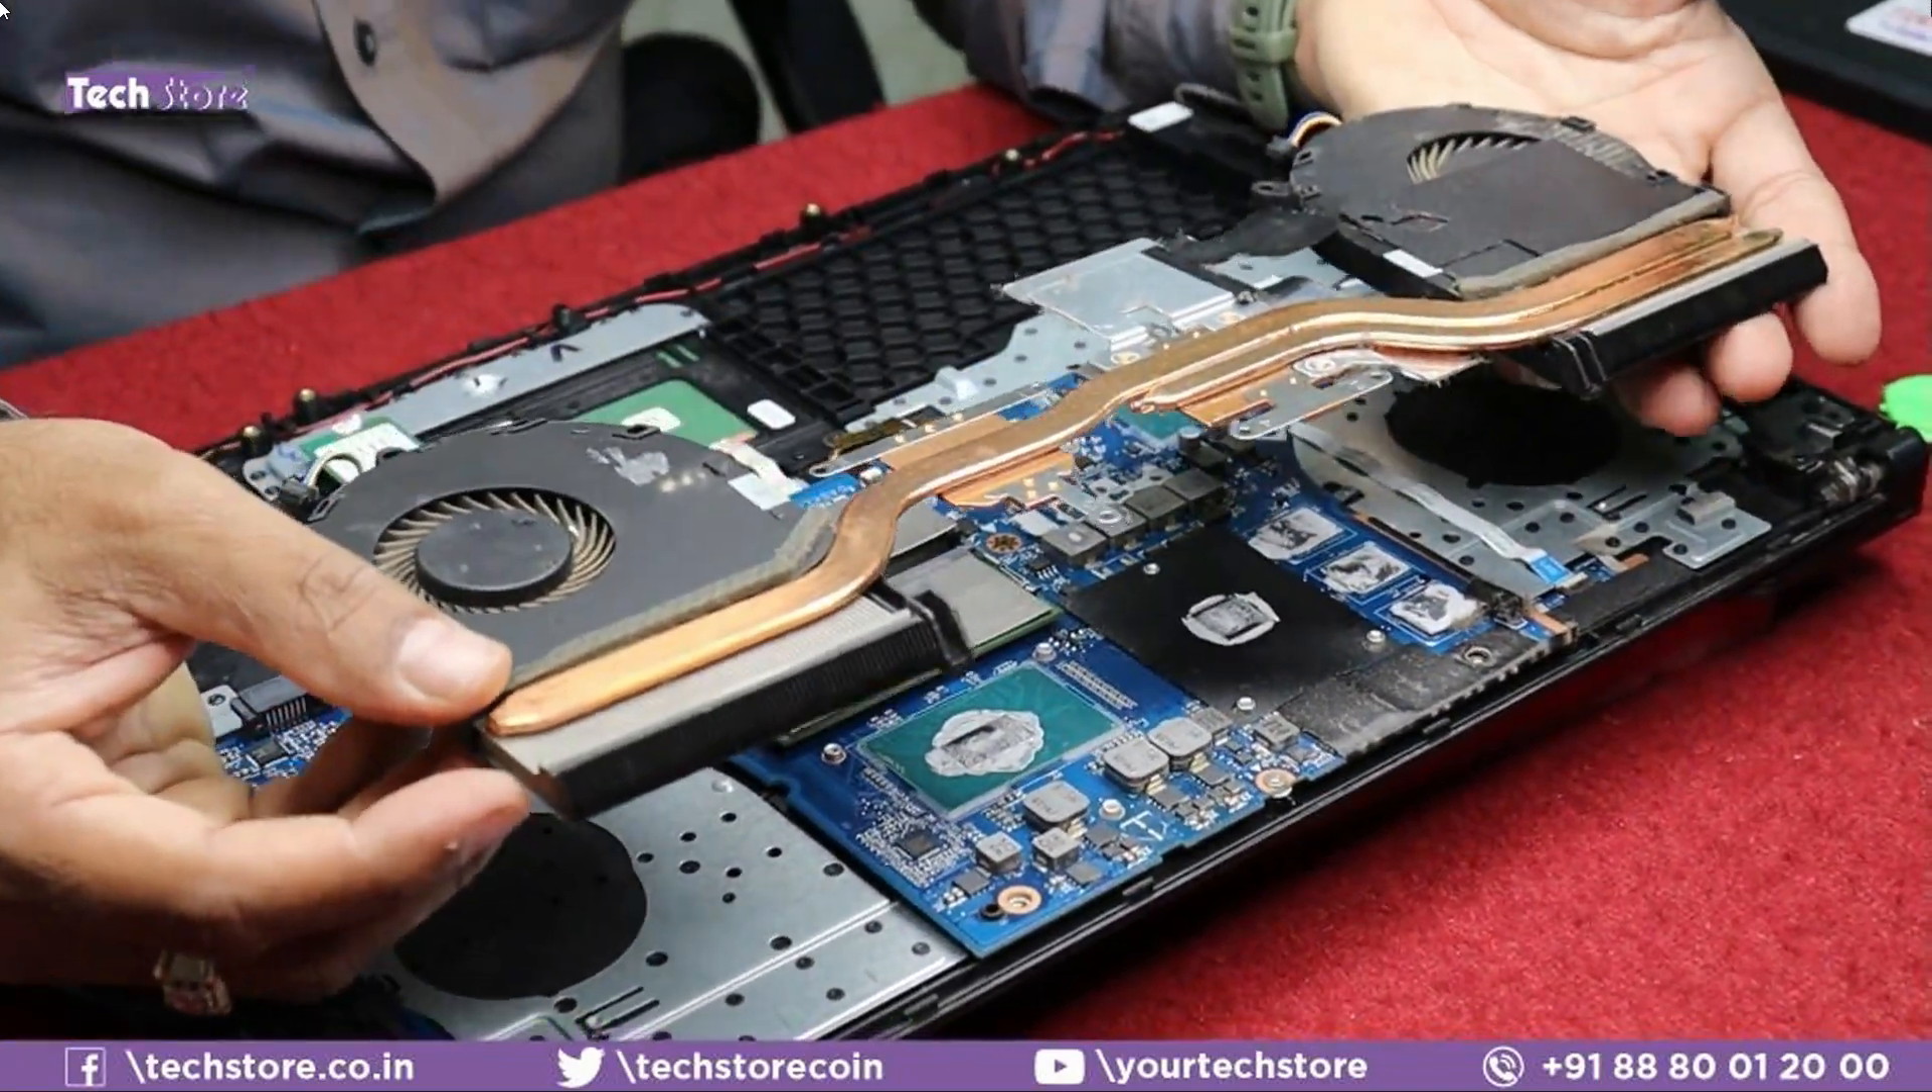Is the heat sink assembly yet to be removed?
No.